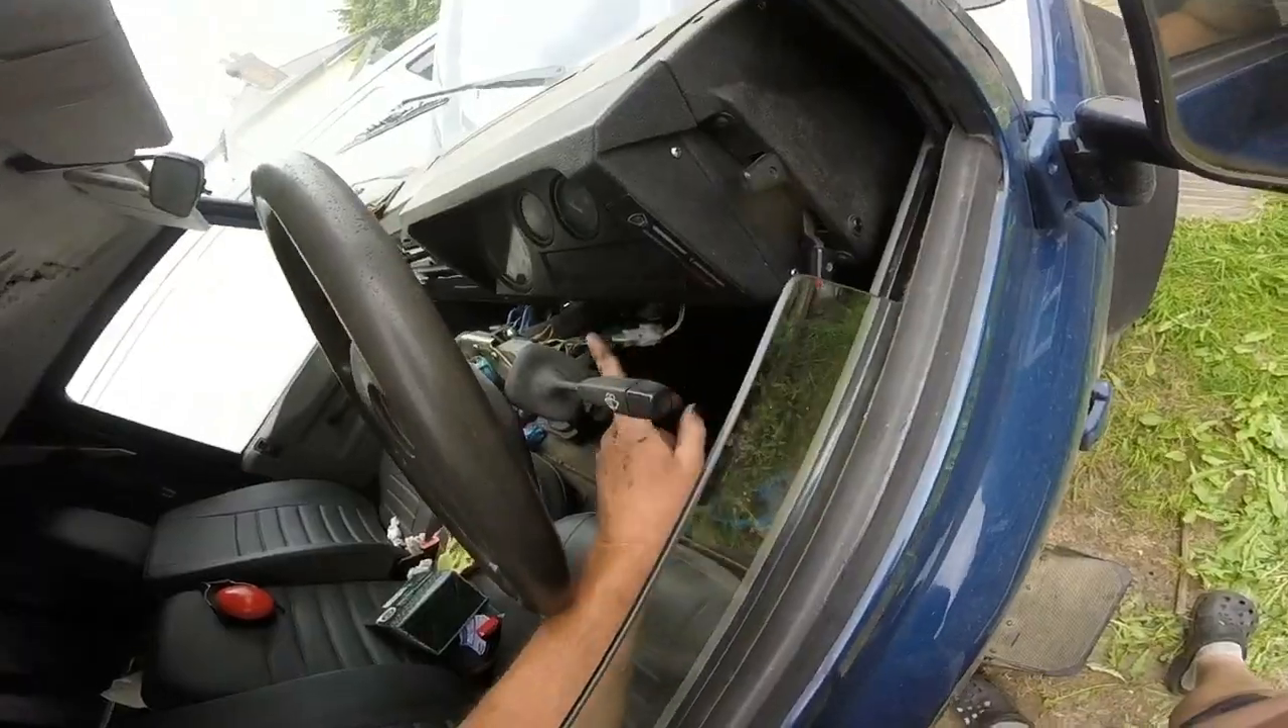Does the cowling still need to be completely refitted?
Yes.